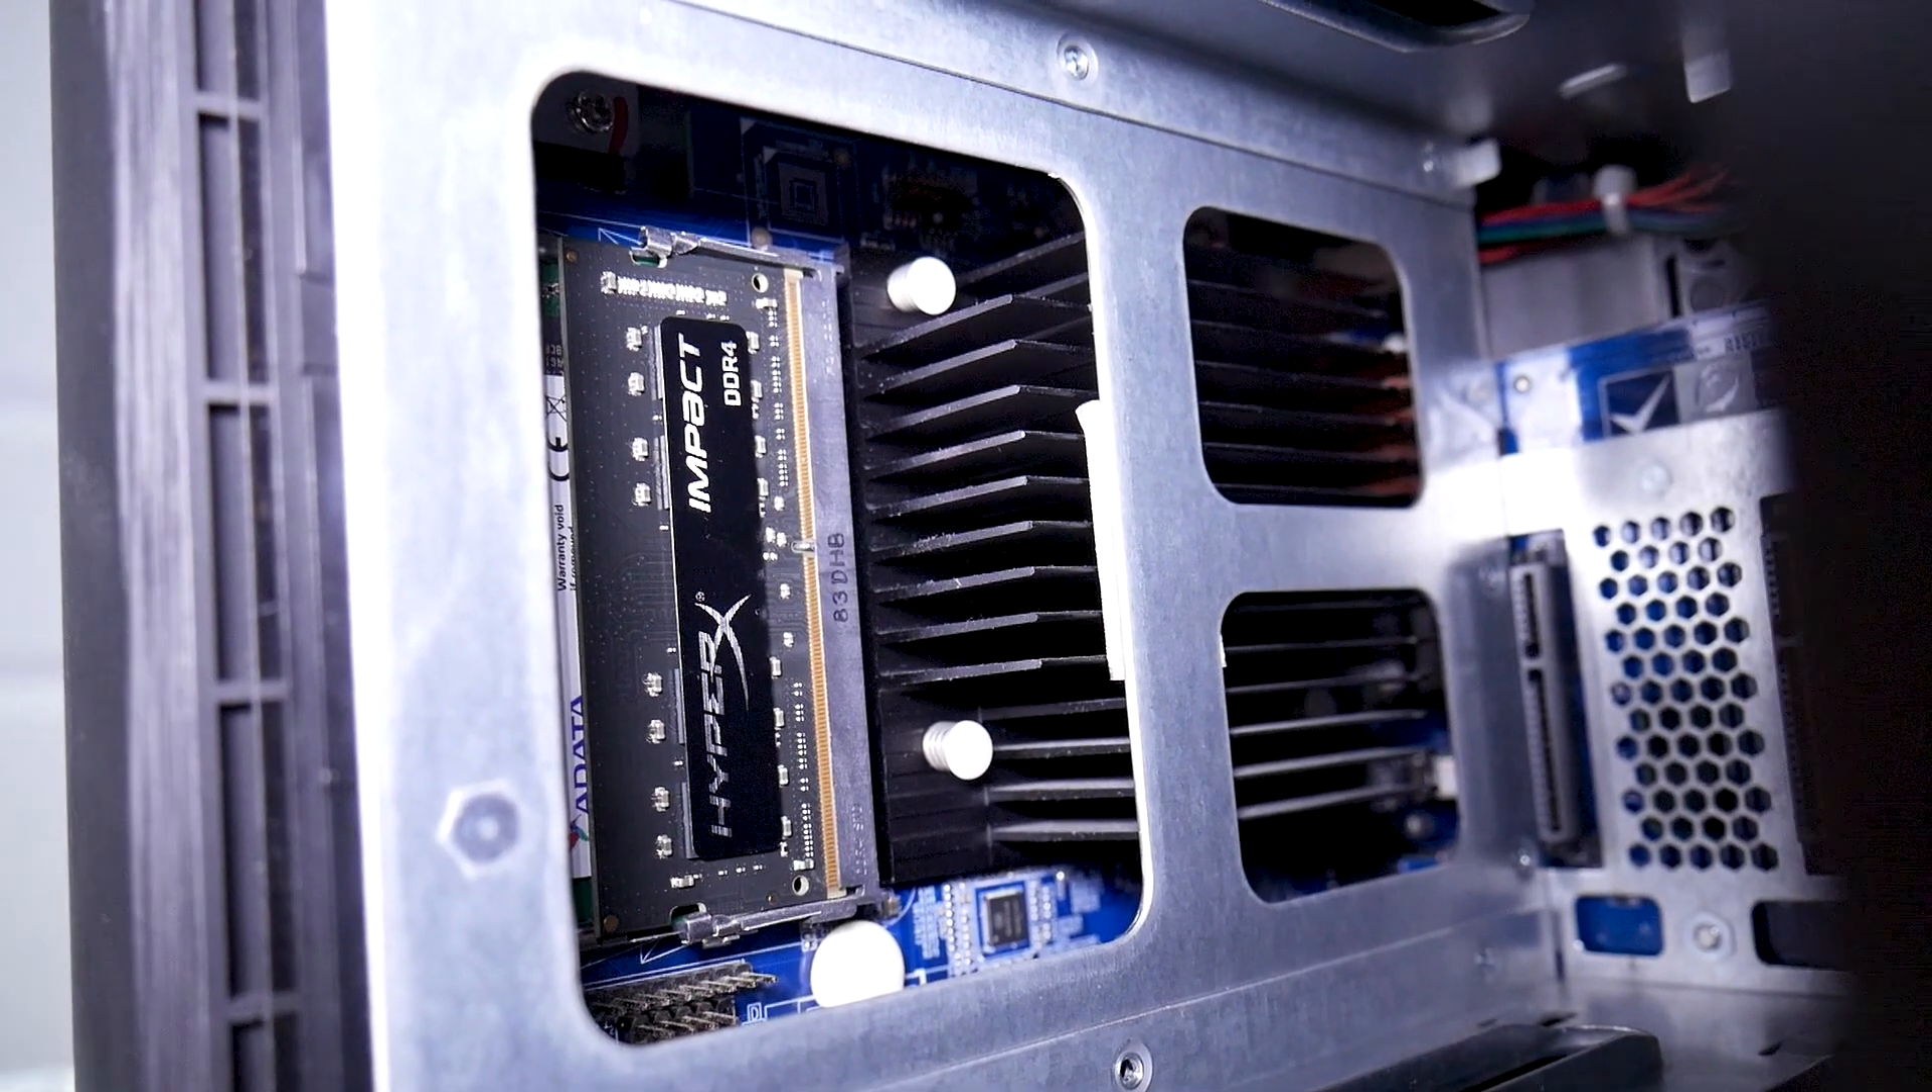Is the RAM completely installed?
Yes.